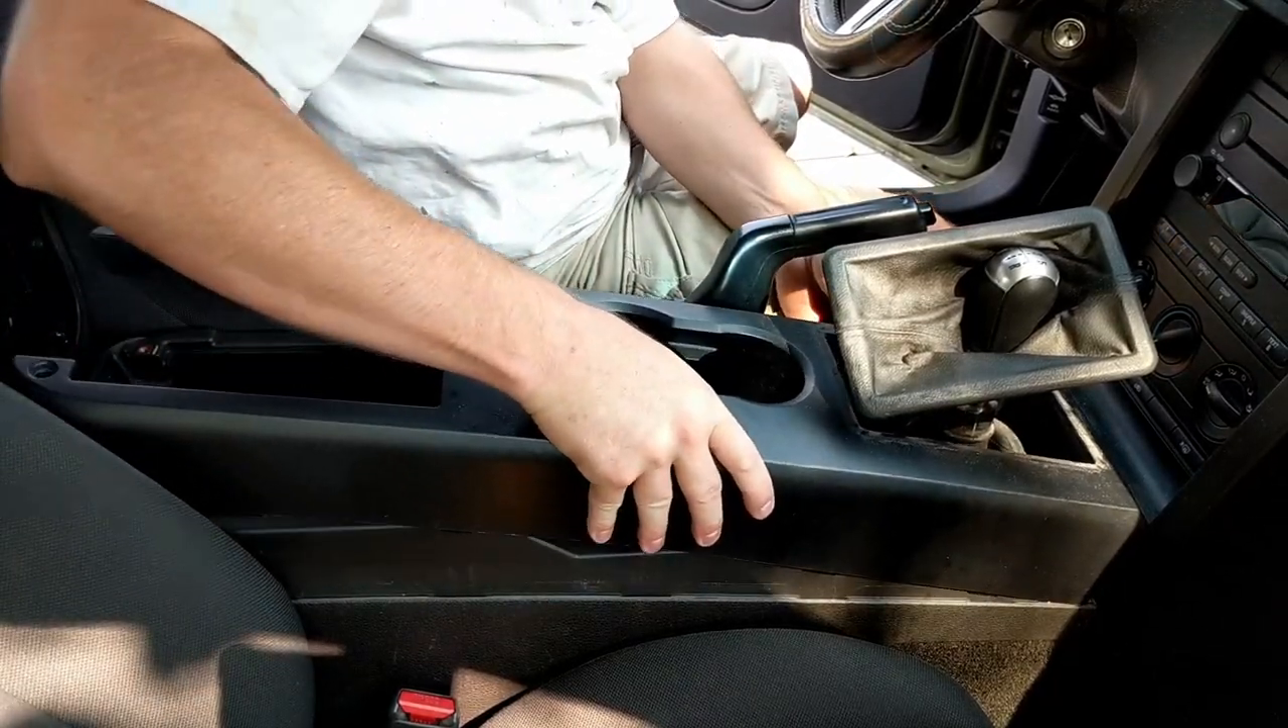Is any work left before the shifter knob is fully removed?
Yes.